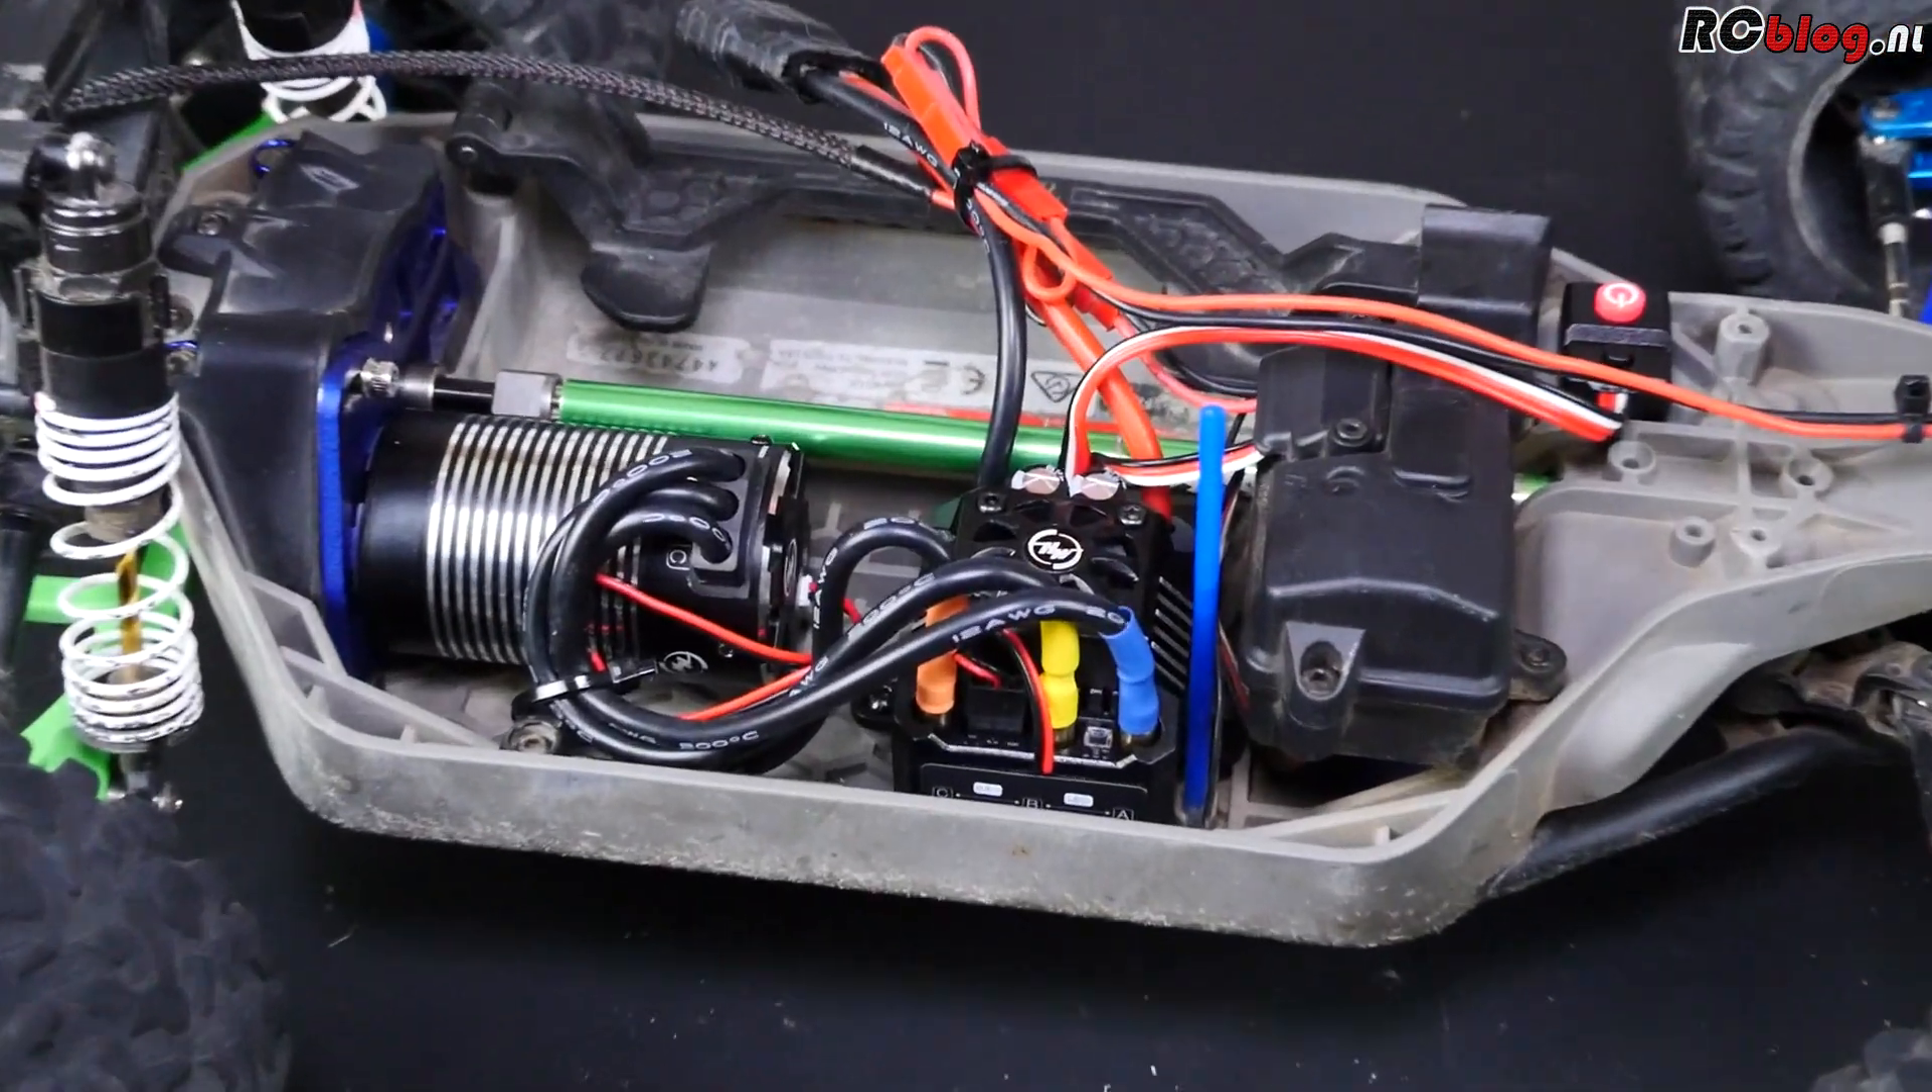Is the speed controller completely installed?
Yes.